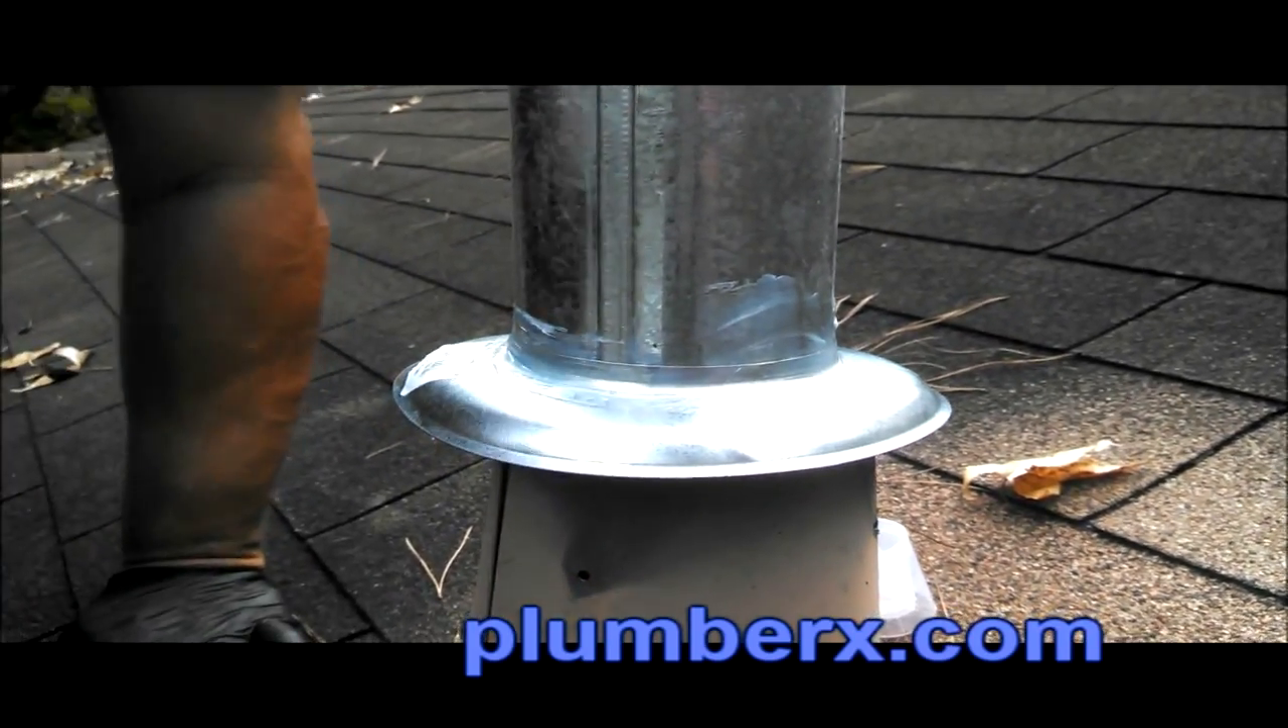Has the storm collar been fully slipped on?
Yes.